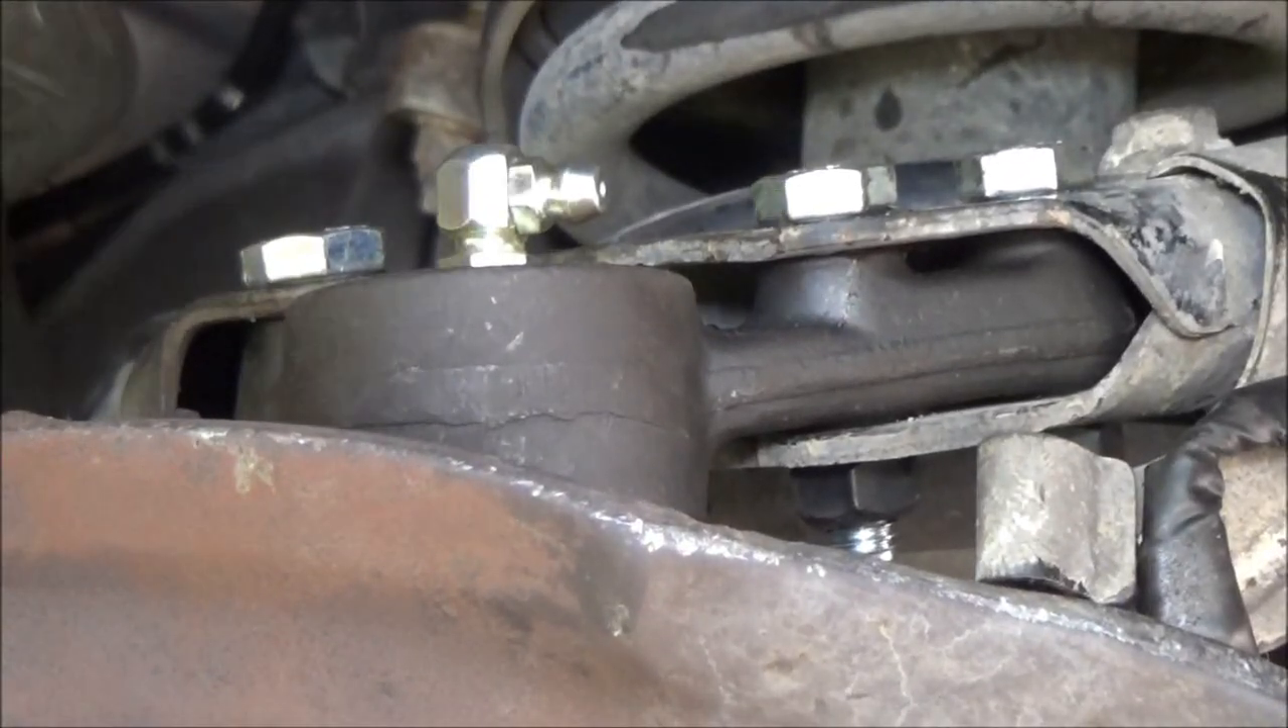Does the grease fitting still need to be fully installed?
No.